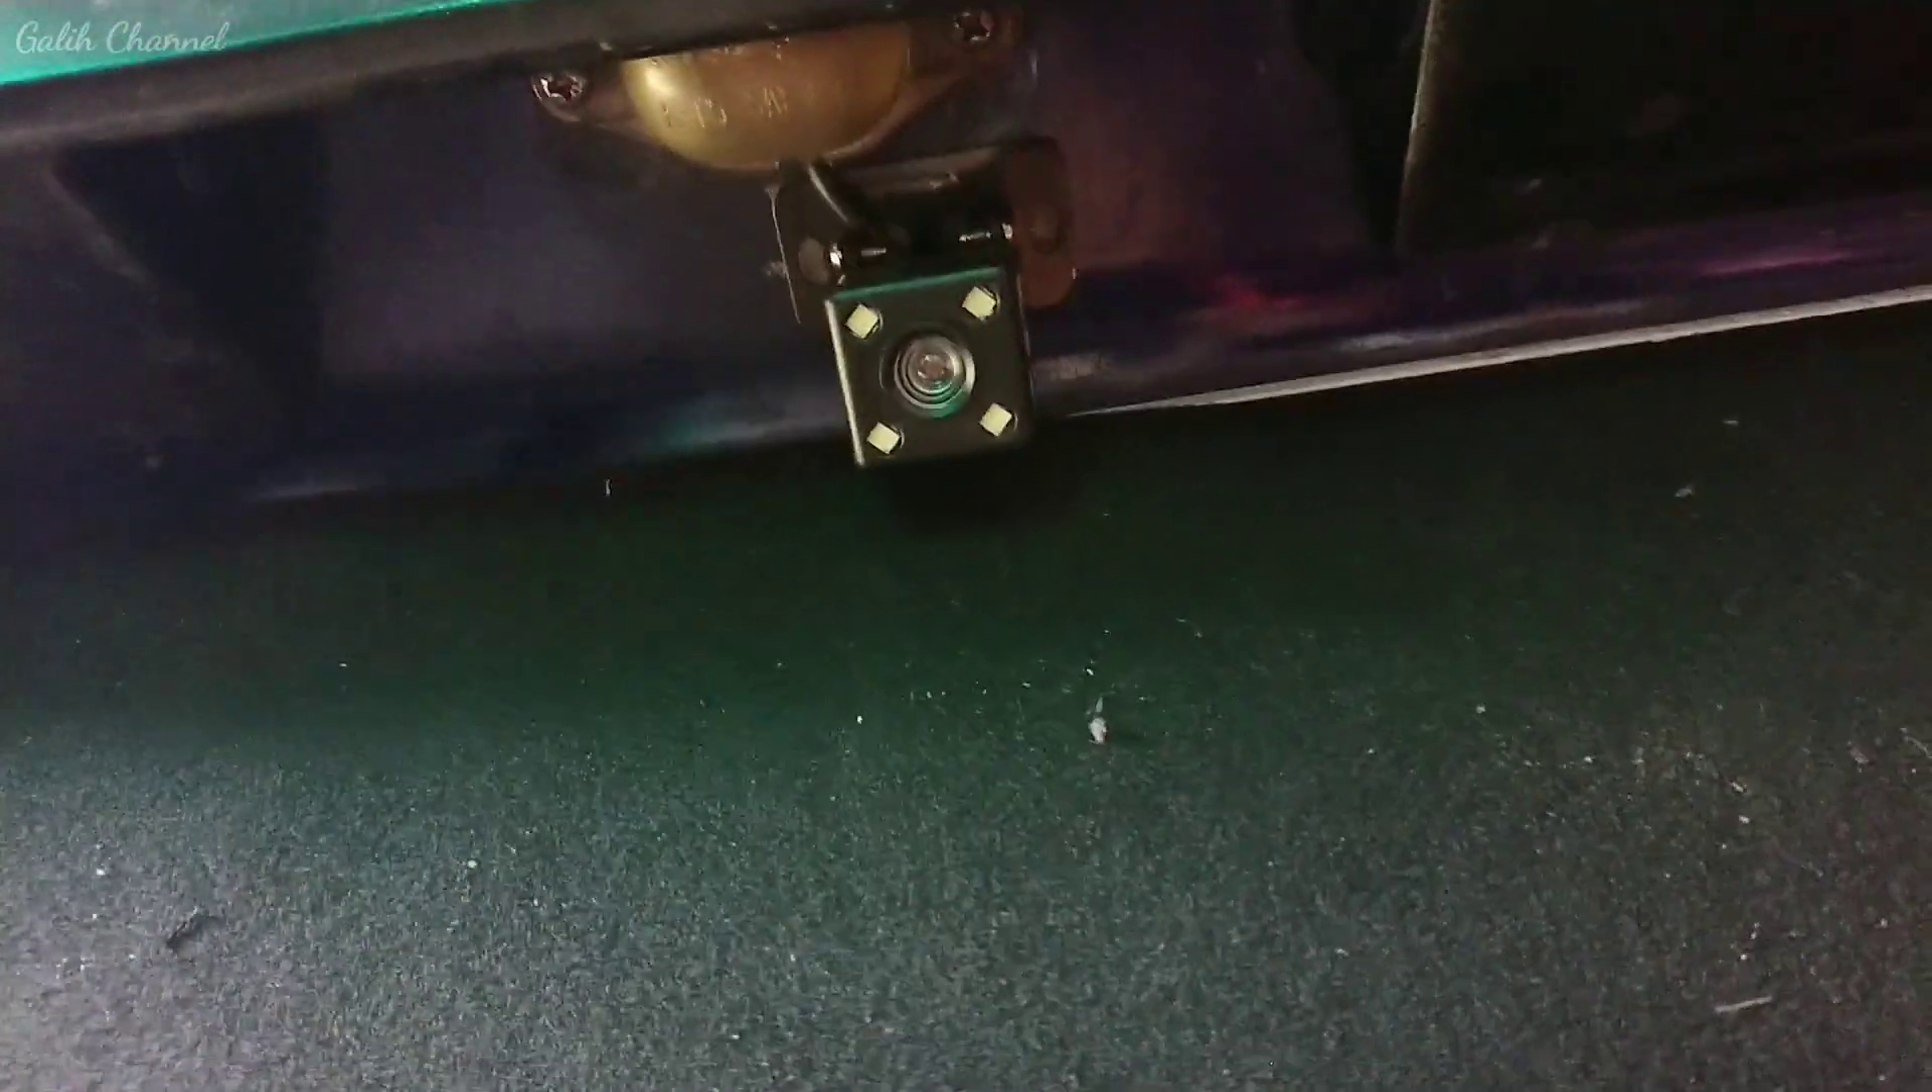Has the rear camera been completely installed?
Yes.